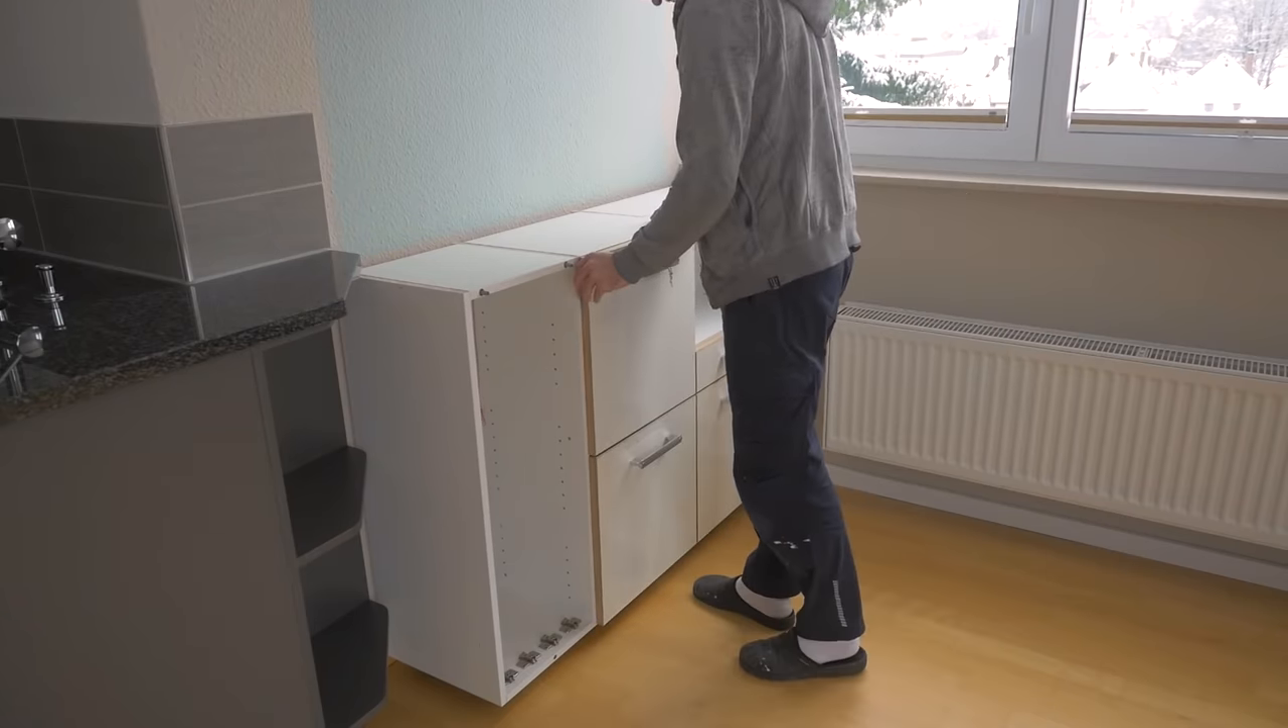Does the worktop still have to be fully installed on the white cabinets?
Yes.